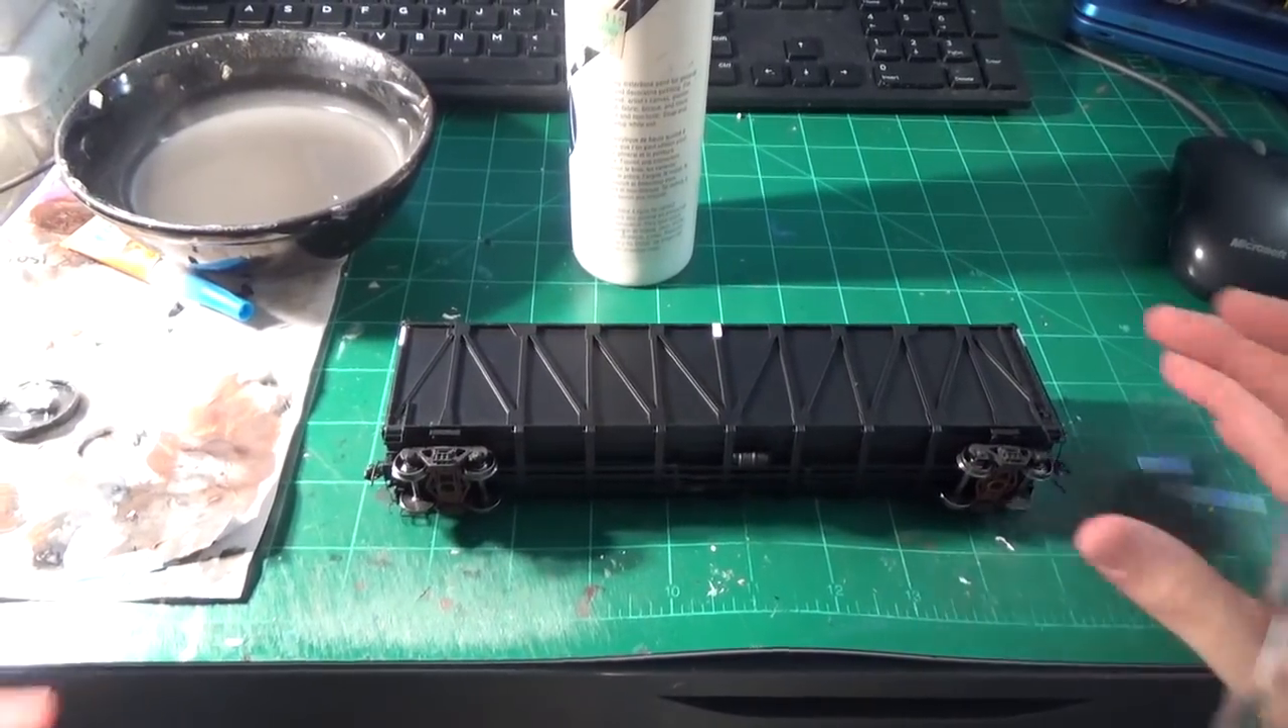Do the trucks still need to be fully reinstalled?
No.